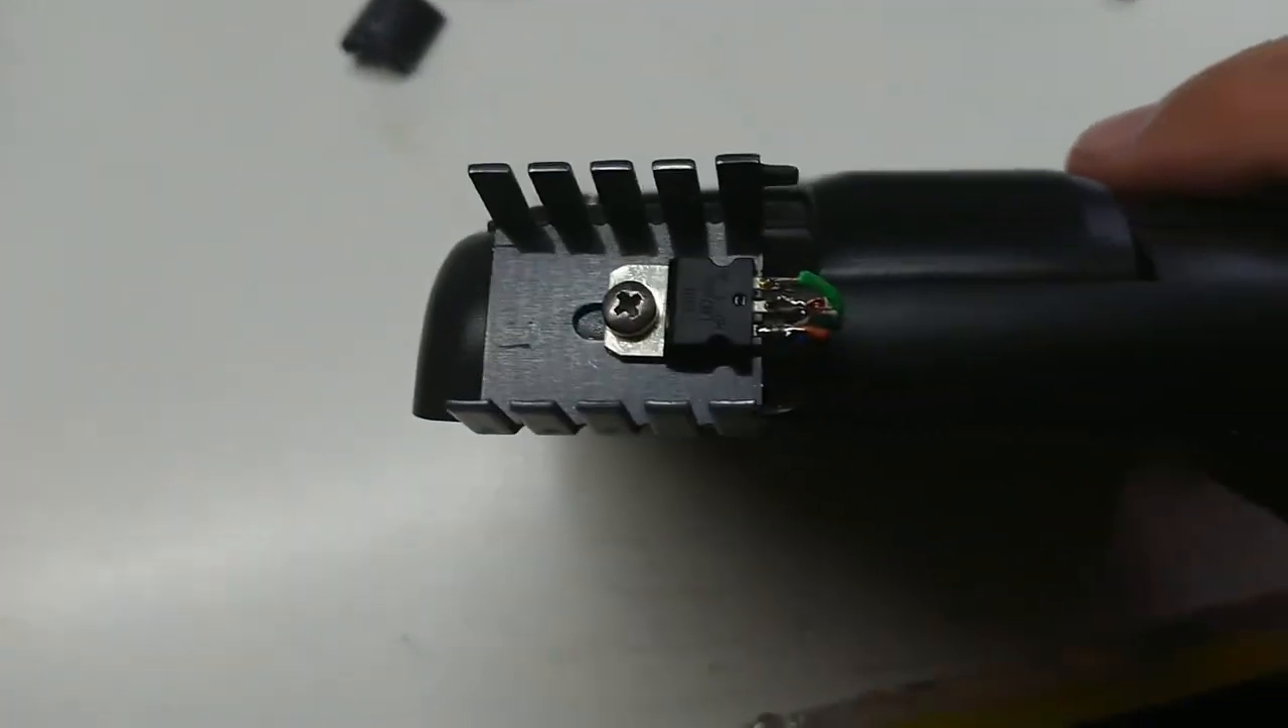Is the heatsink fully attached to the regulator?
Yes.